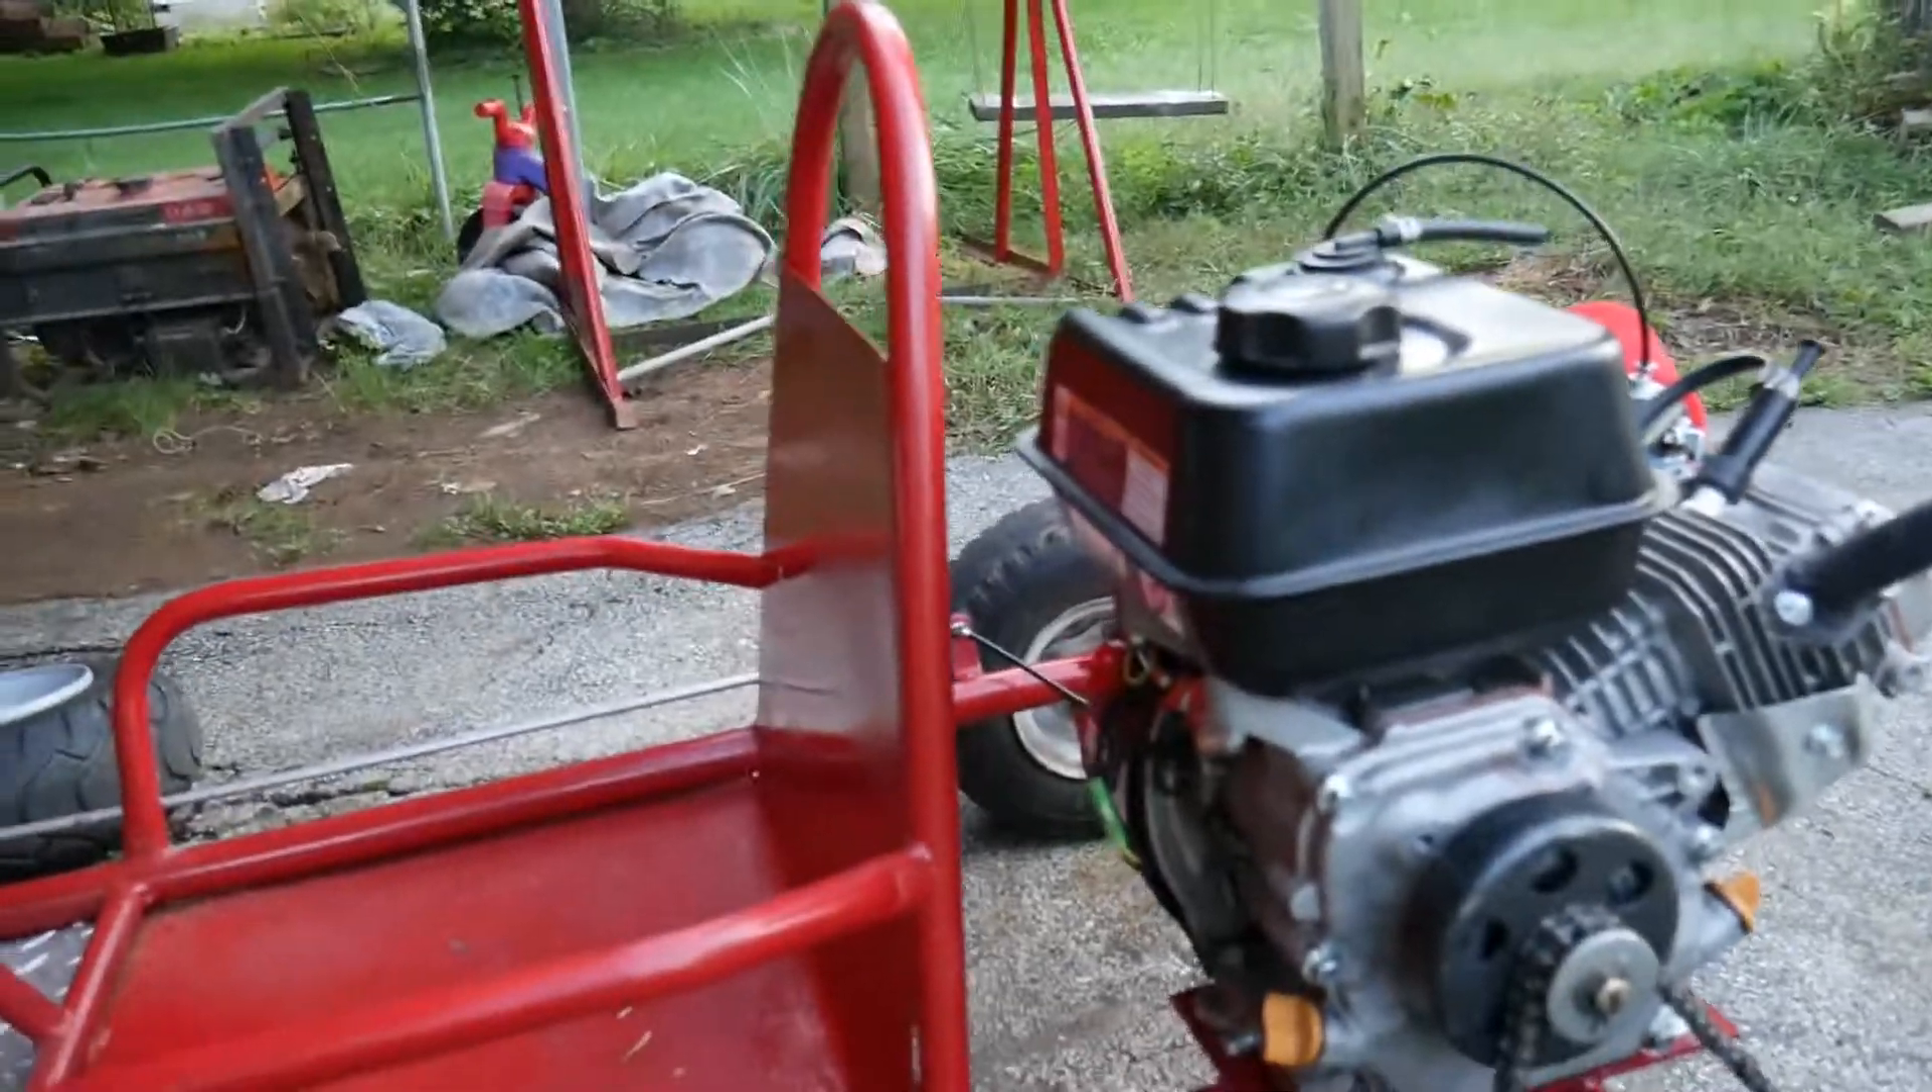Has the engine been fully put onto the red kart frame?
Yes.